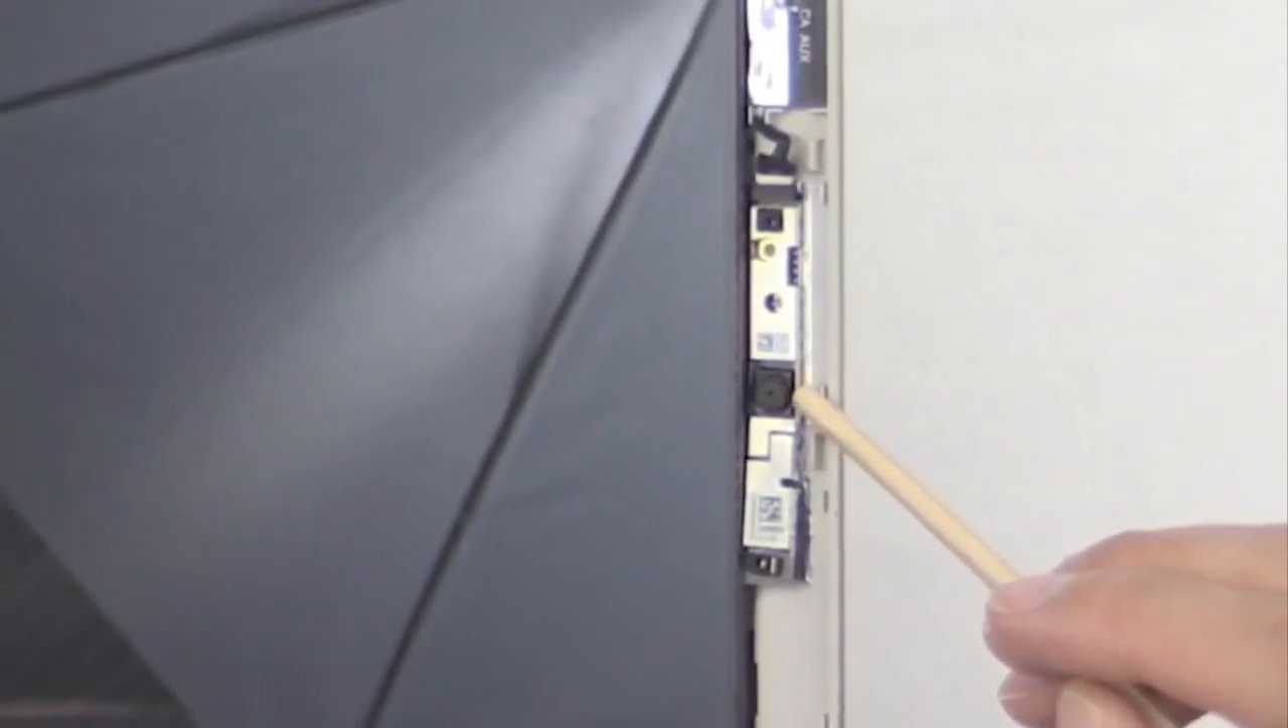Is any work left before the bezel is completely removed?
No.